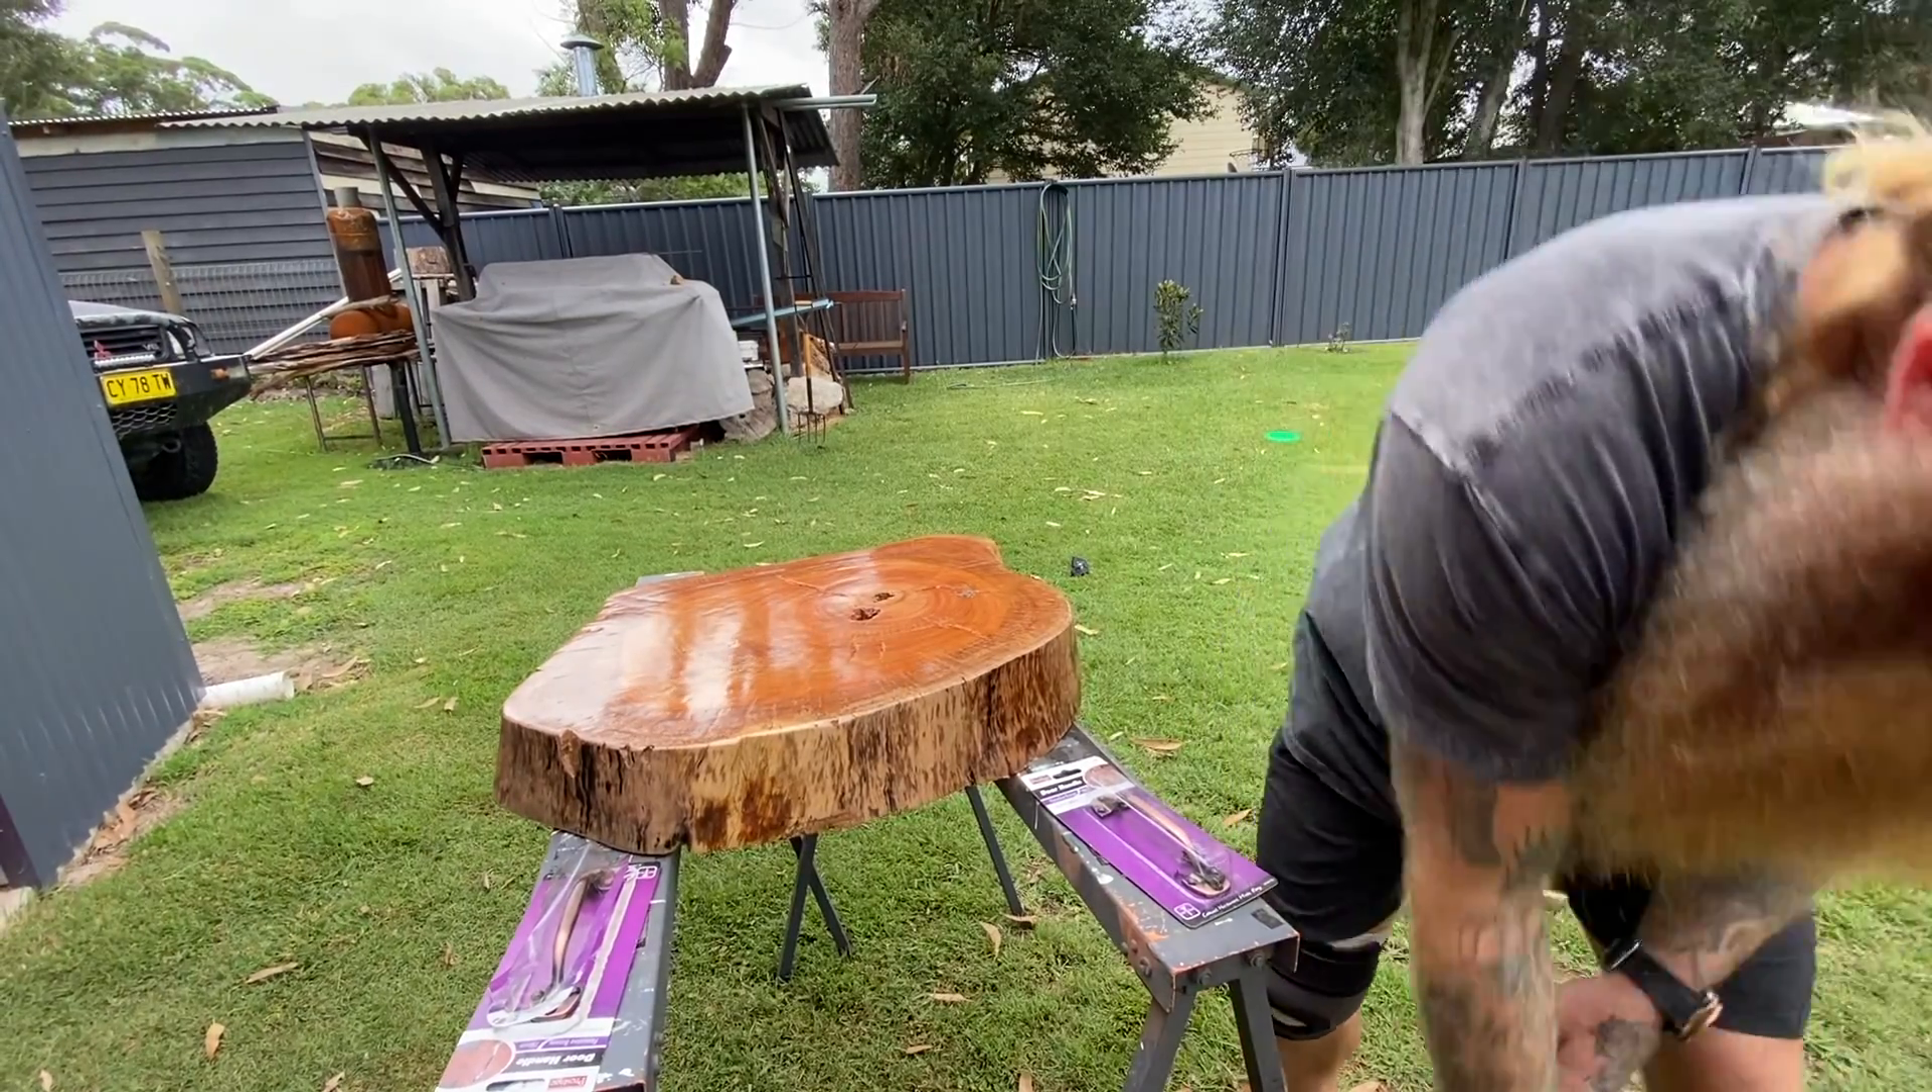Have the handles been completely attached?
No.